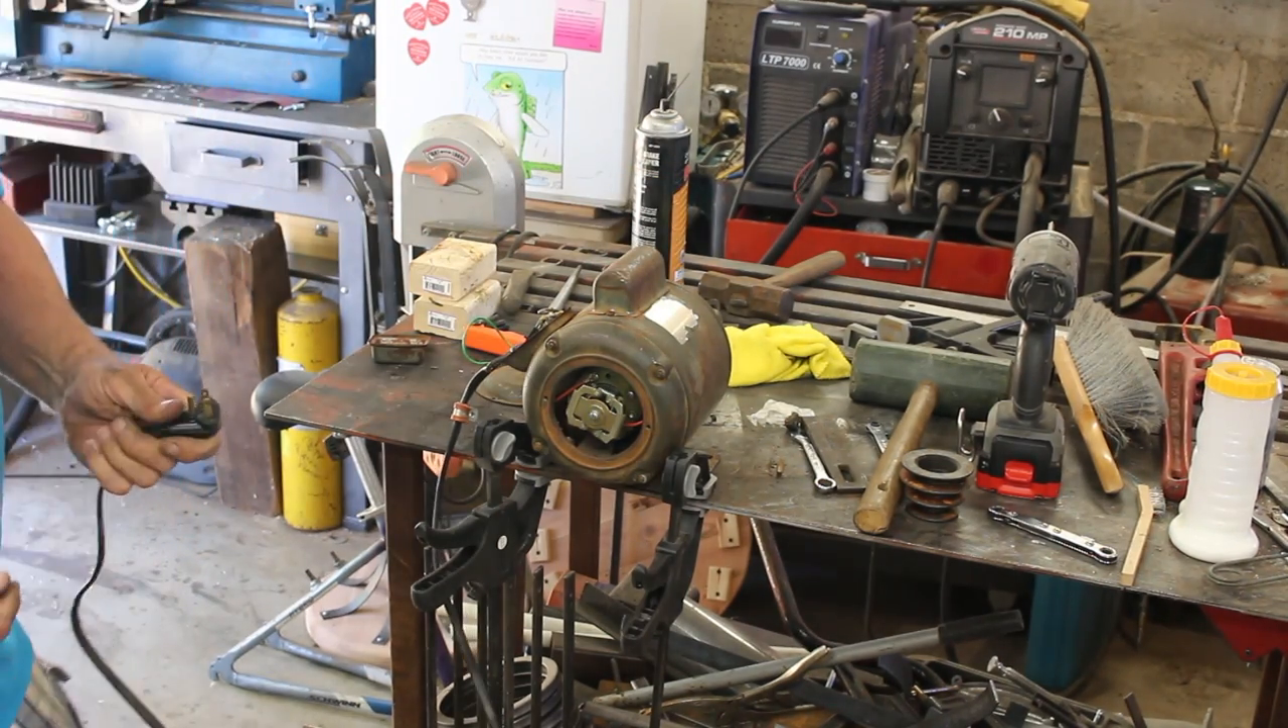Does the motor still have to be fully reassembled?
Yes.